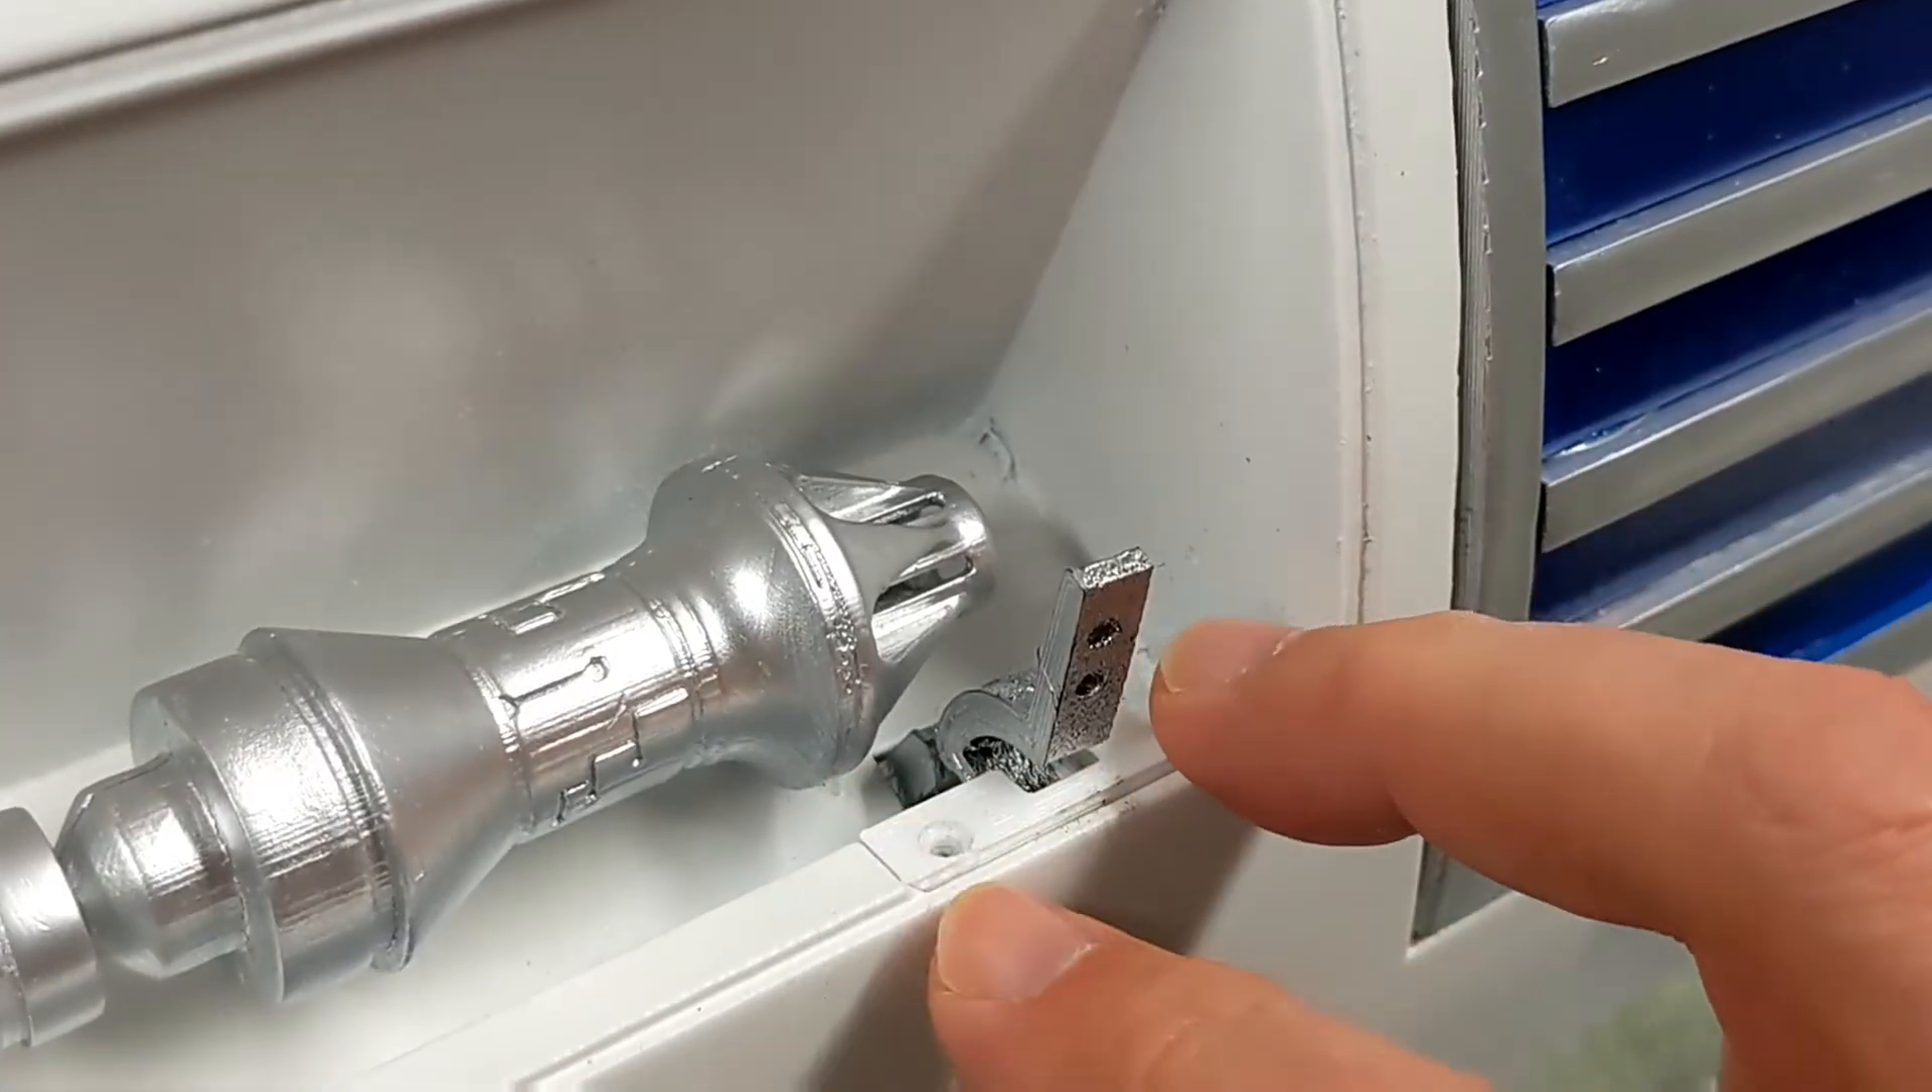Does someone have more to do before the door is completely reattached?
Yes.